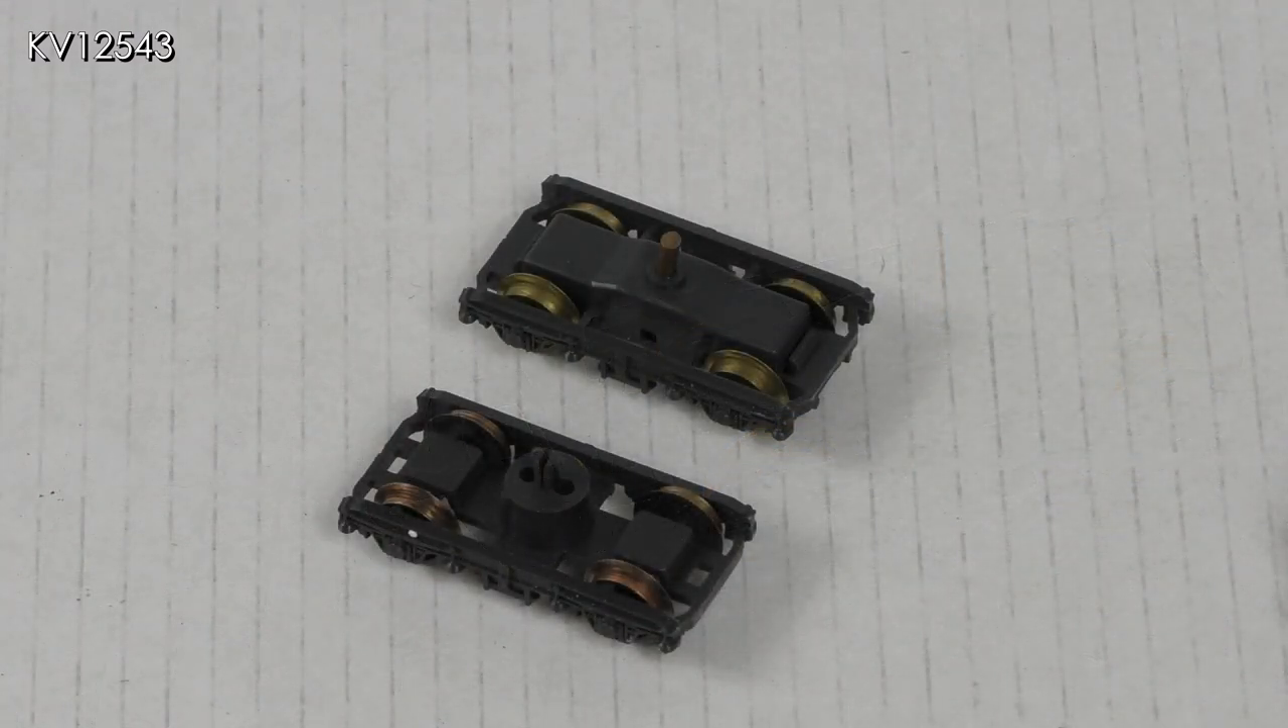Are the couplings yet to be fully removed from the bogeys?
No.